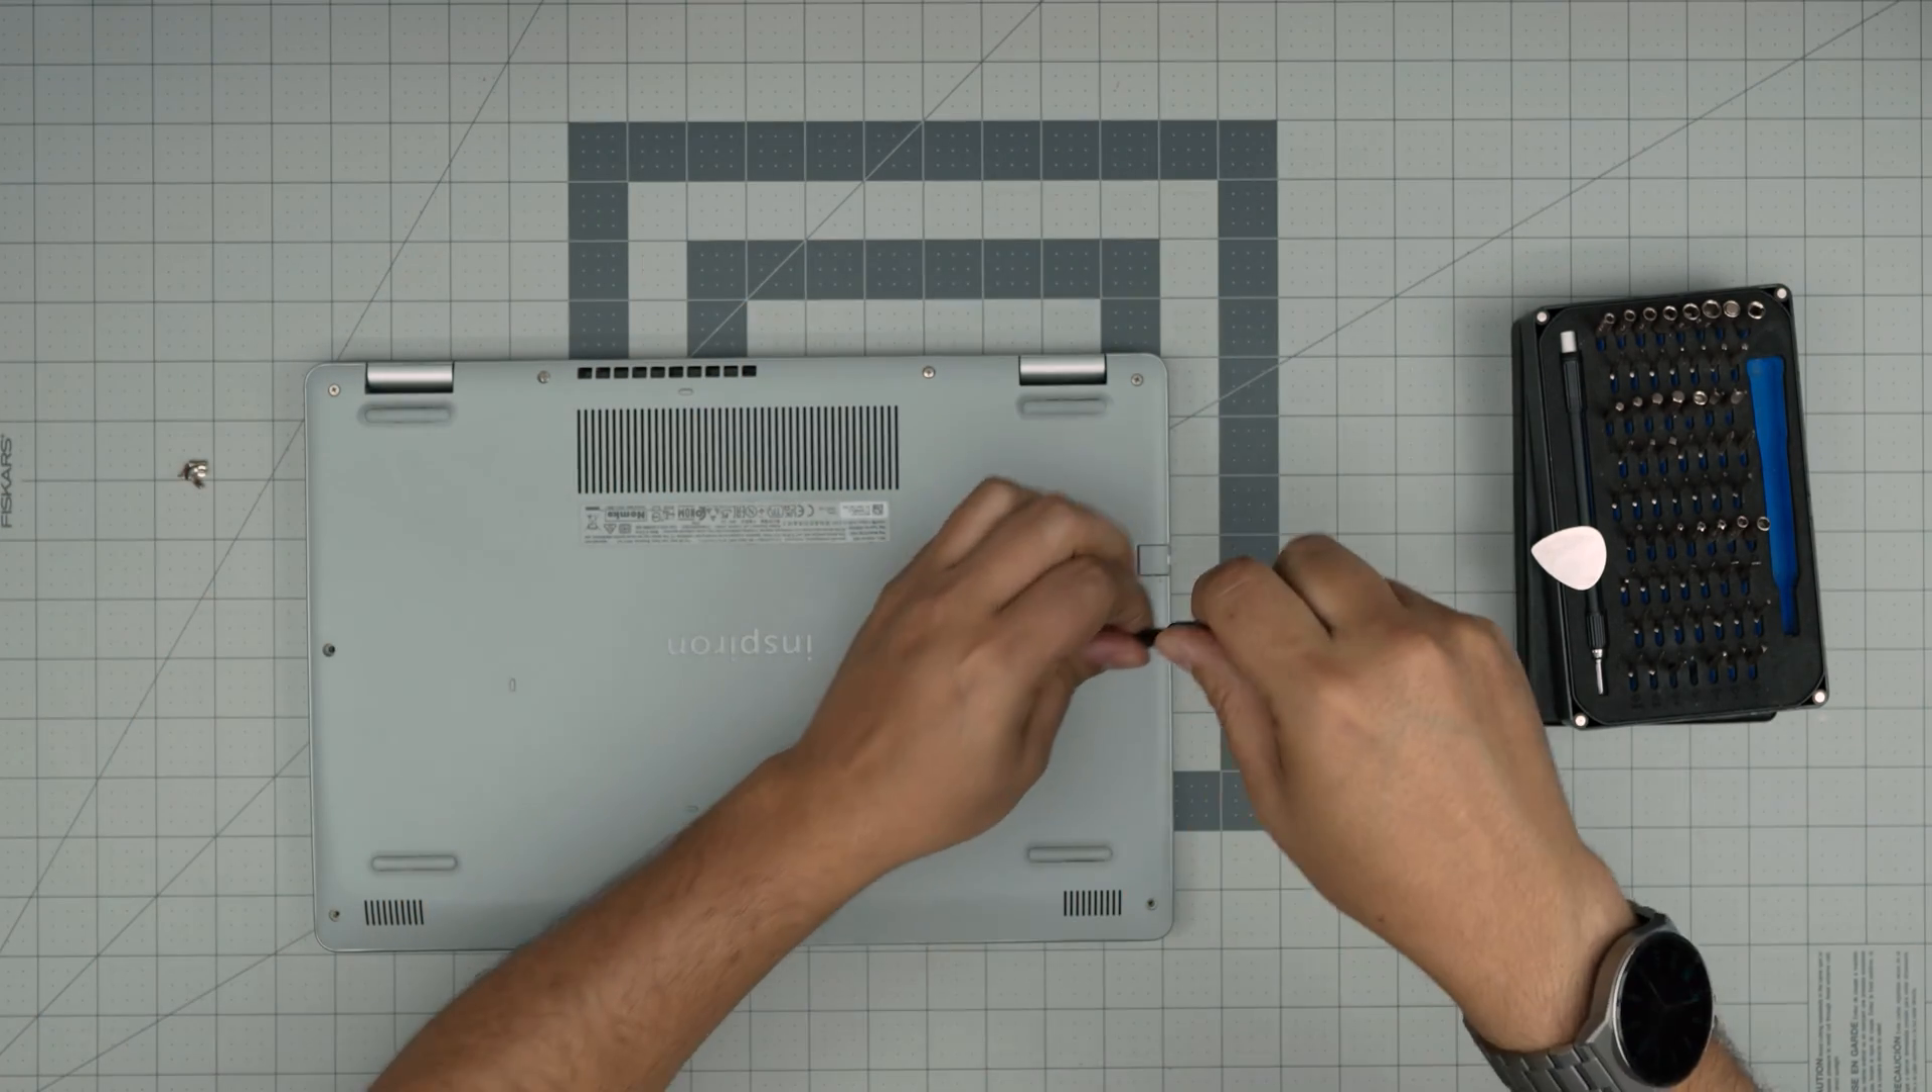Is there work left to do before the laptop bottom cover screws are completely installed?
Yes.